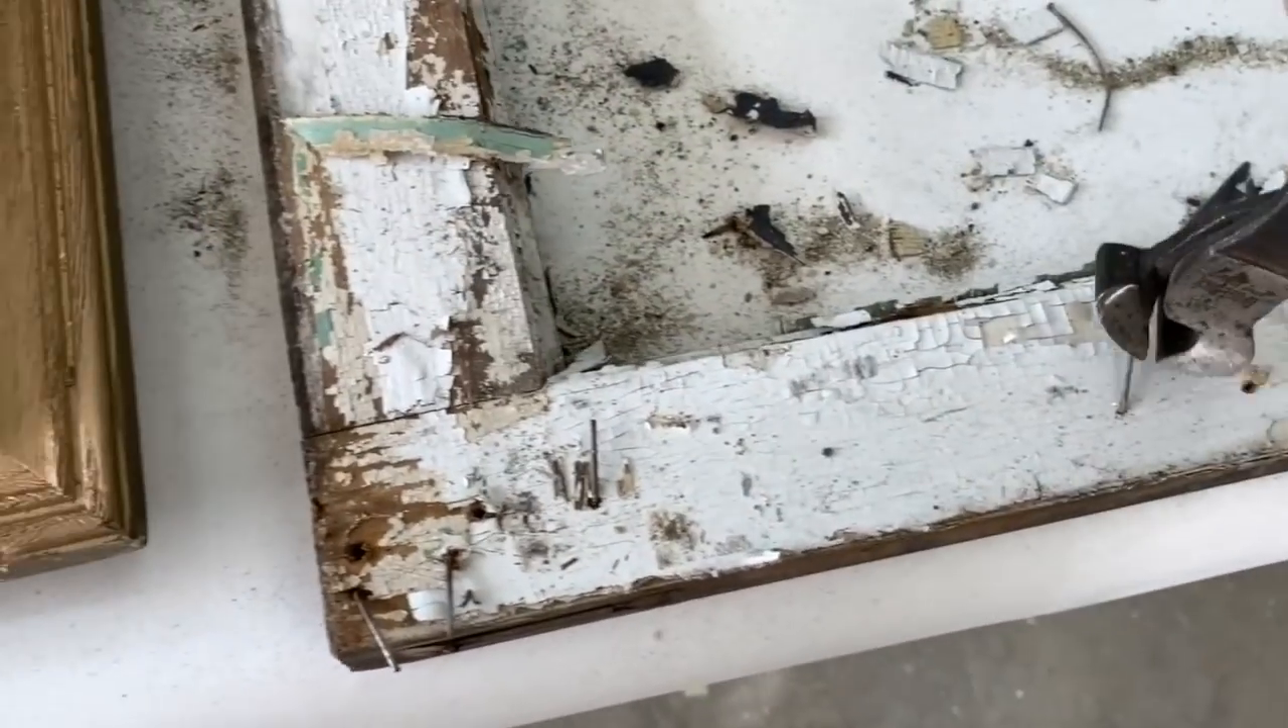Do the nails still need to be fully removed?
Yes.